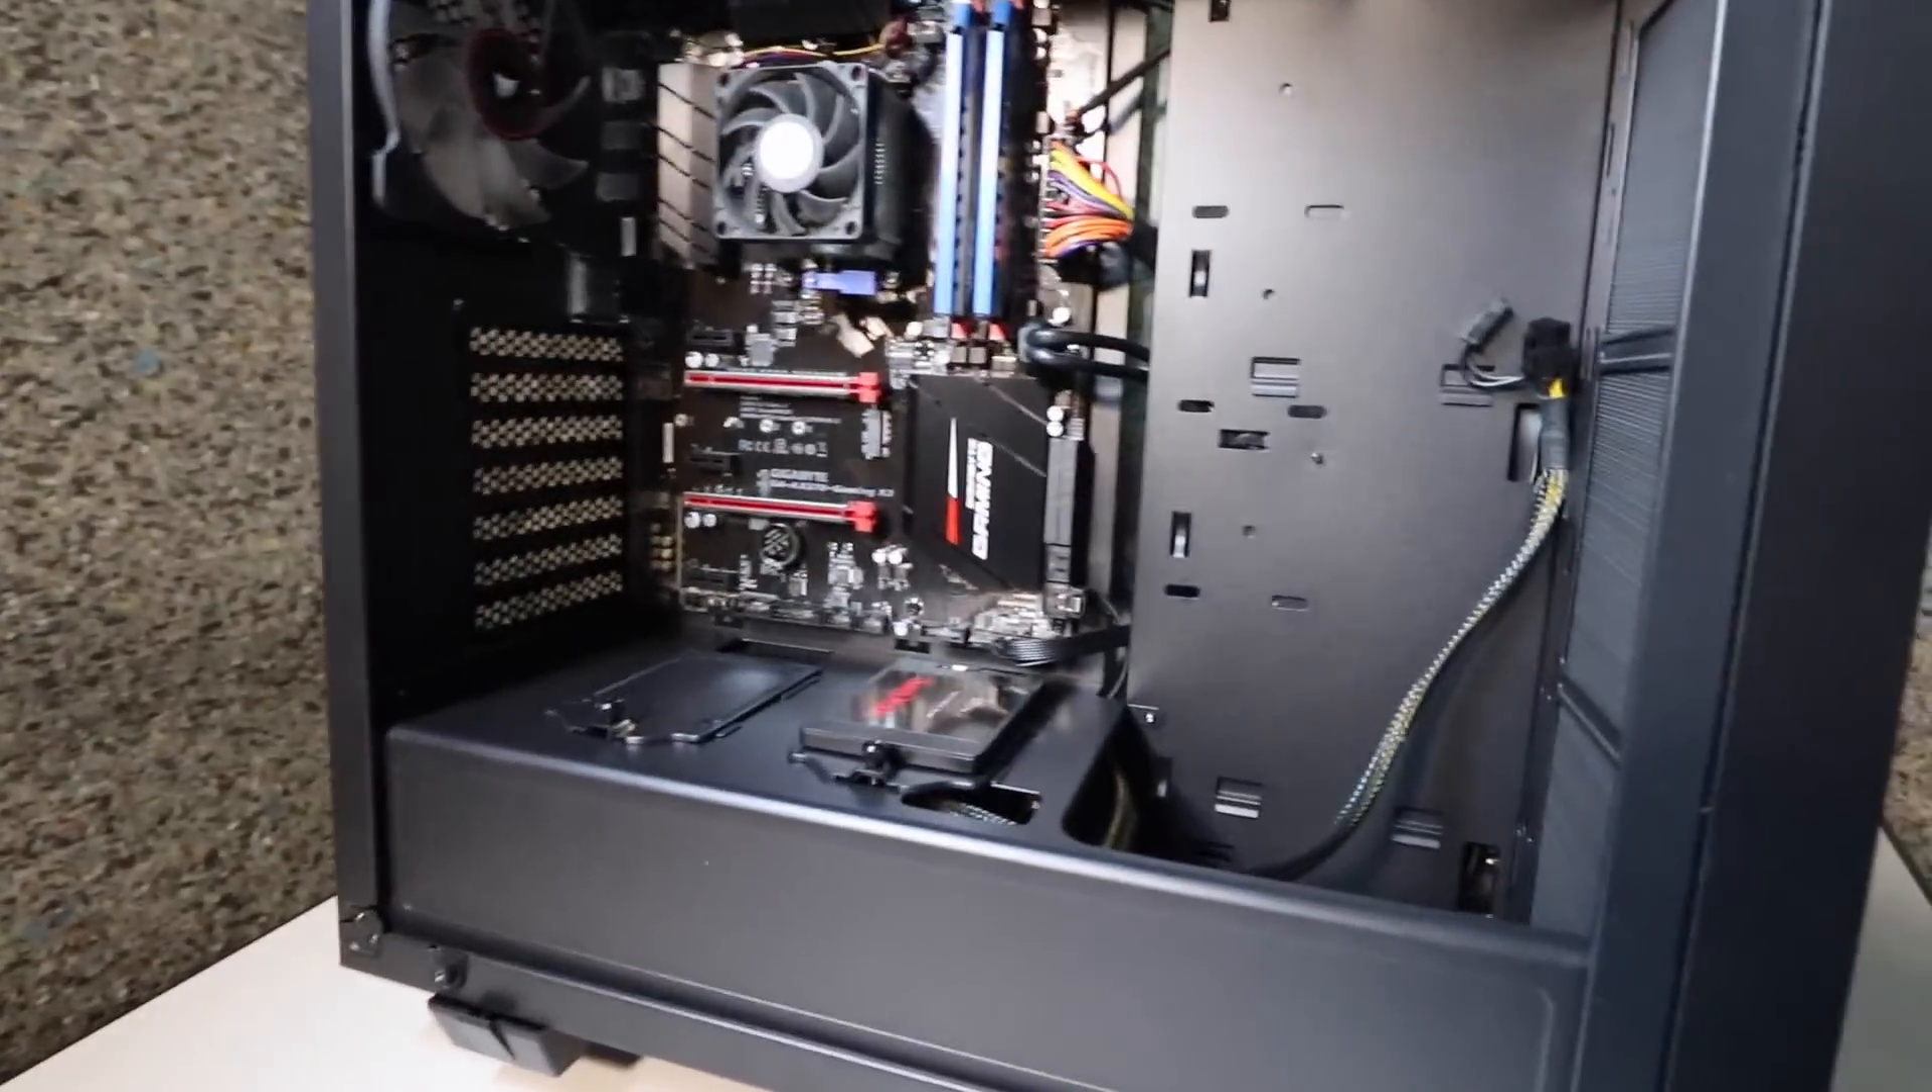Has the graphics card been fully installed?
No.